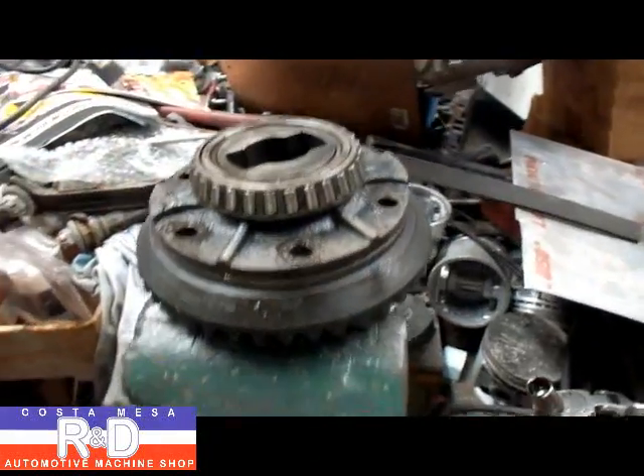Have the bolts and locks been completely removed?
Yes.